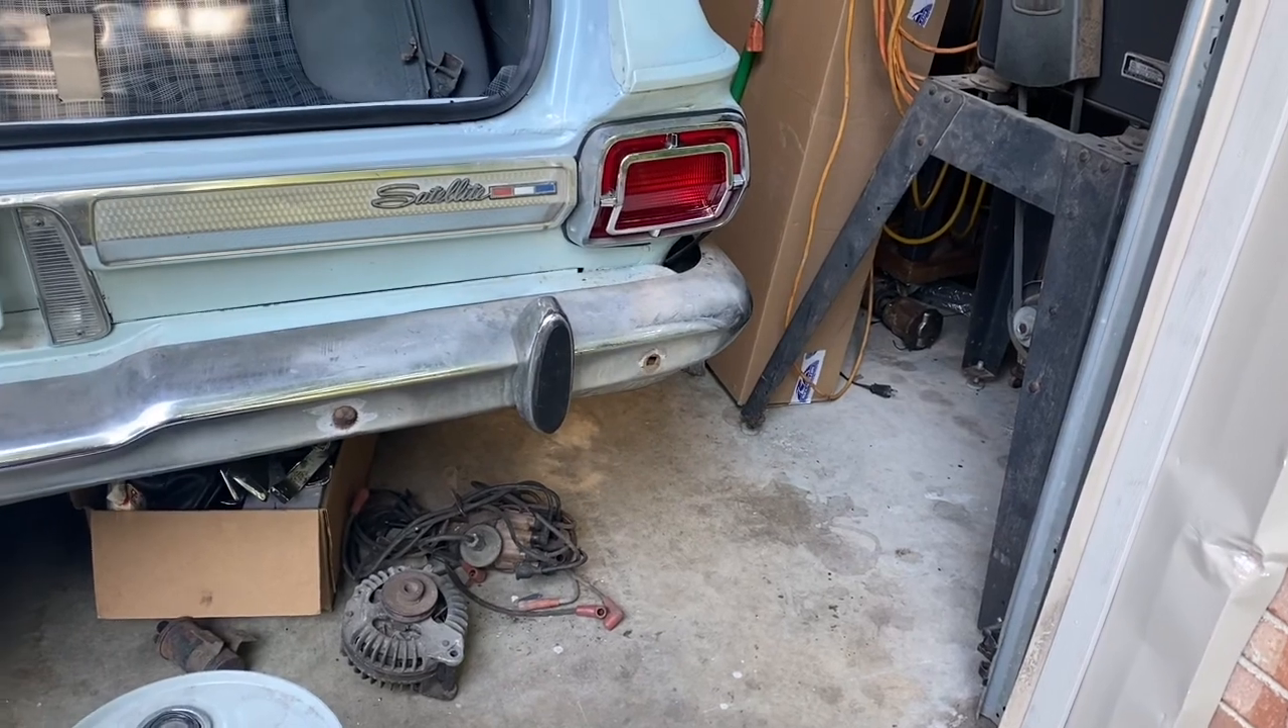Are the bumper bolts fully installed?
No.